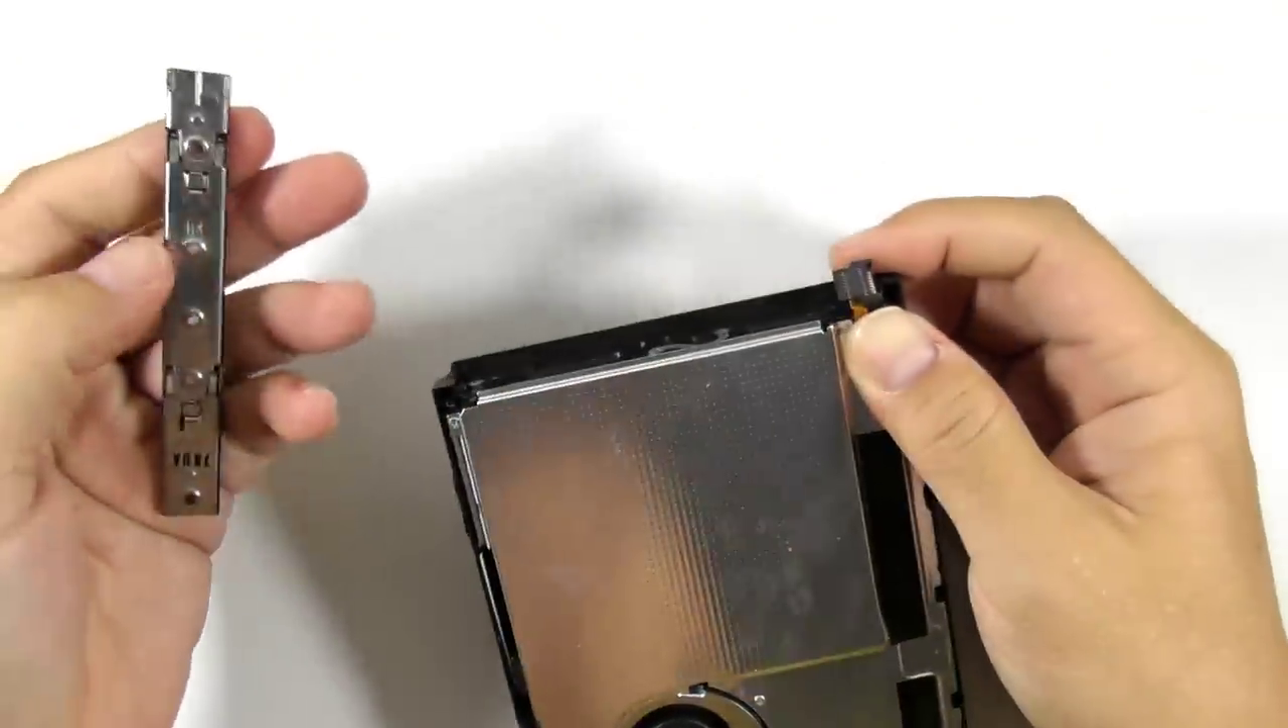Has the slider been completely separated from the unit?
Yes.